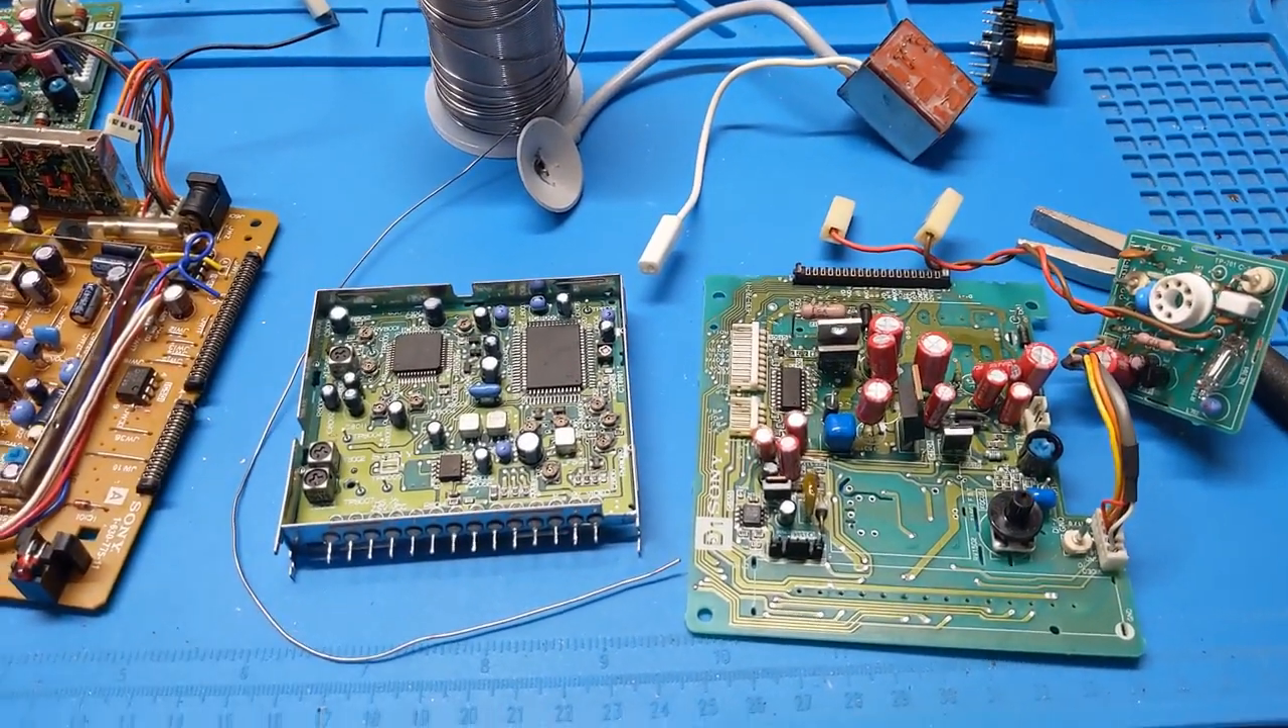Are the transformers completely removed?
Yes.